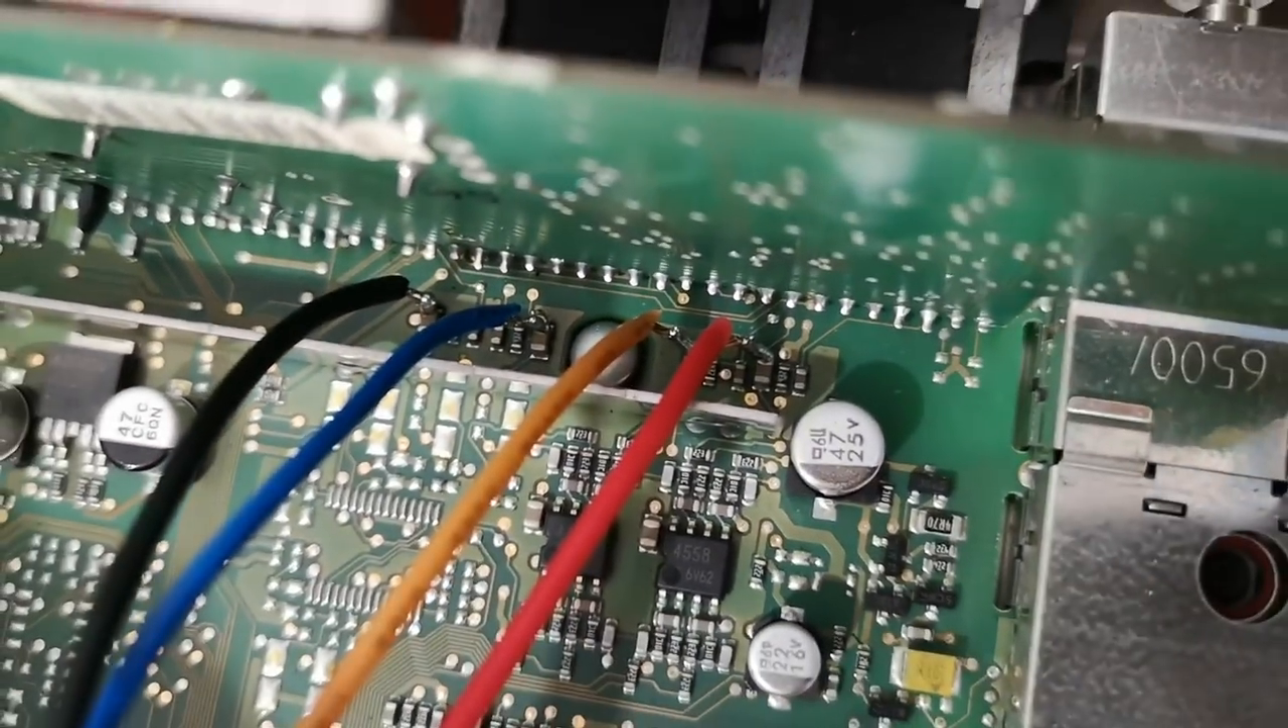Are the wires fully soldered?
Yes.